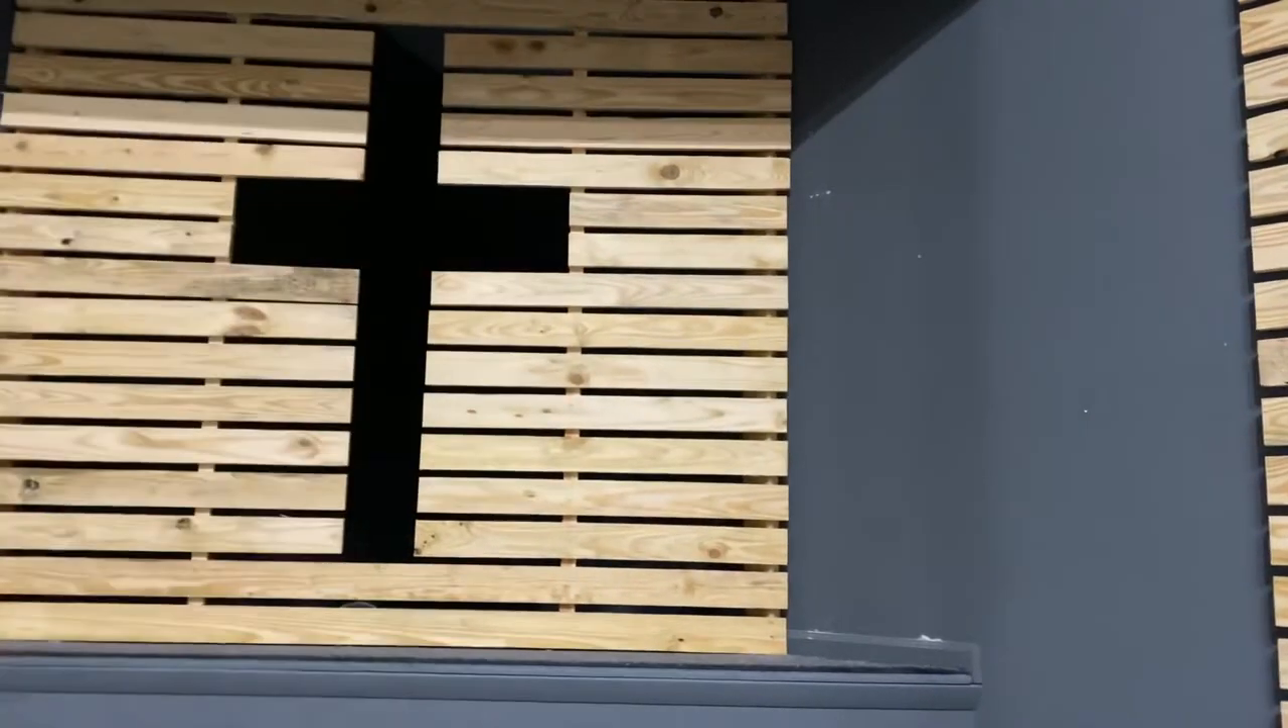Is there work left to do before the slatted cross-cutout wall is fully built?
No.